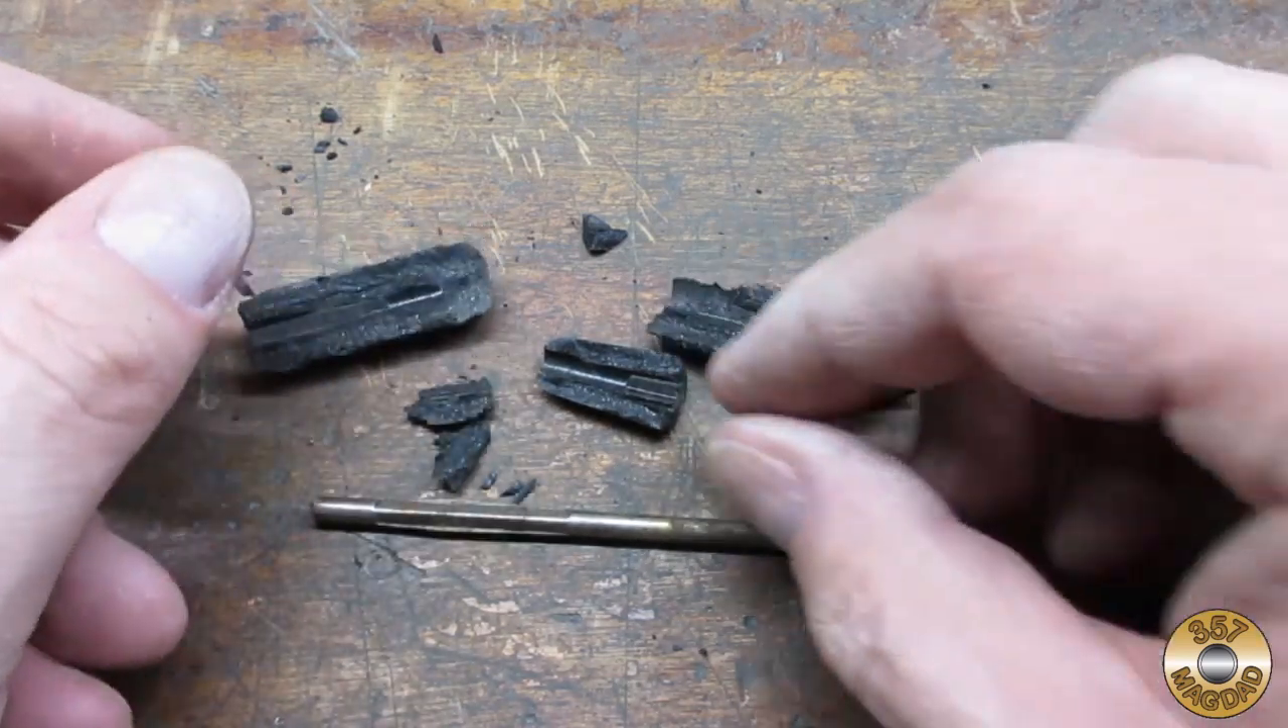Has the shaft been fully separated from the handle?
Yes.